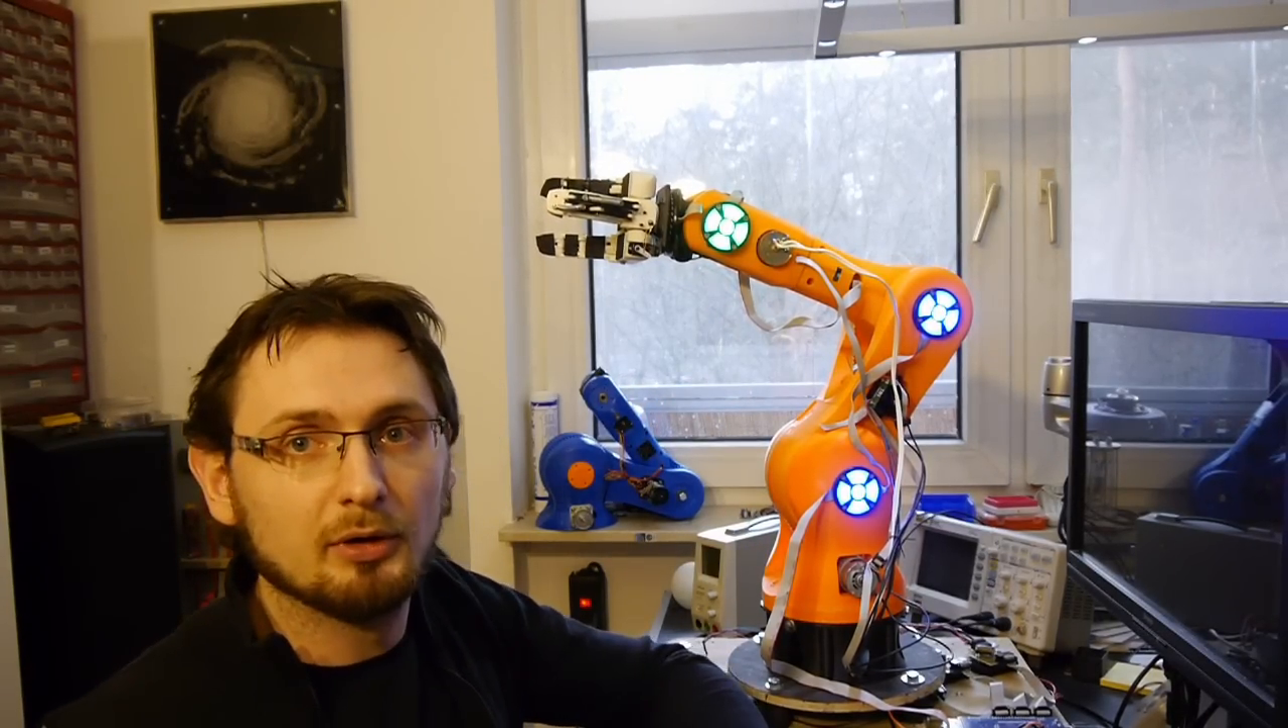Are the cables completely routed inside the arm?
No.